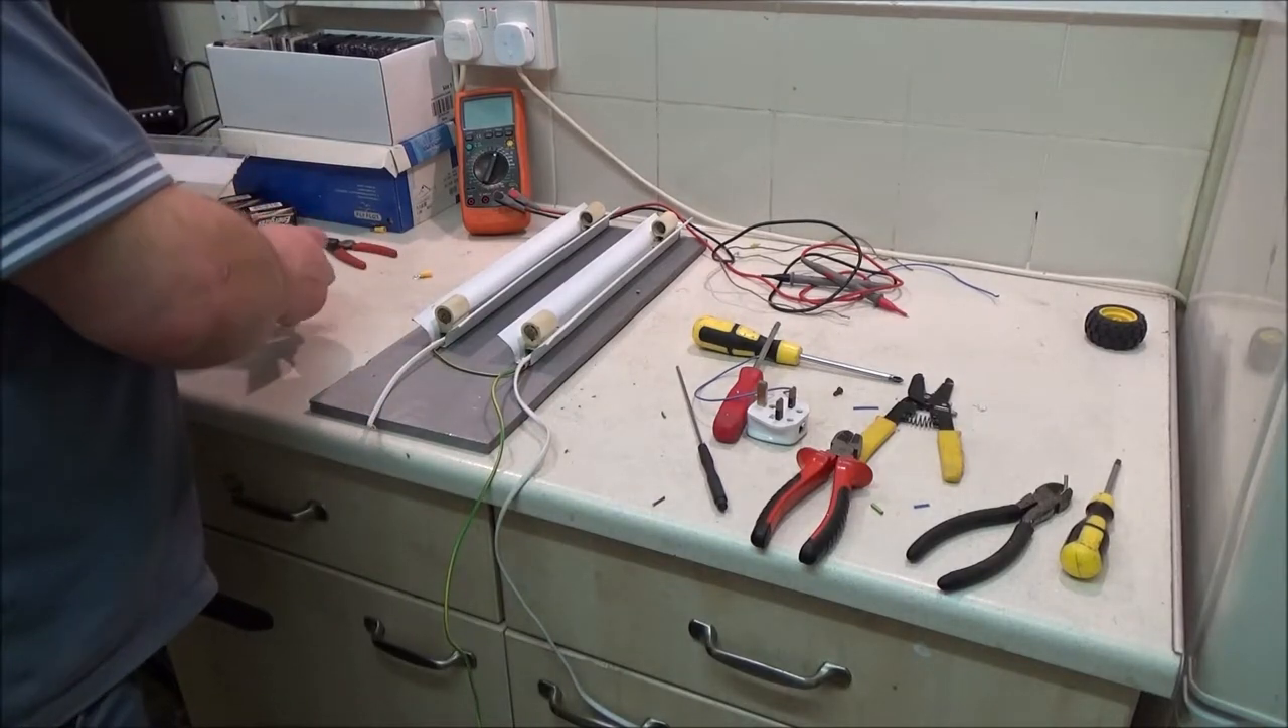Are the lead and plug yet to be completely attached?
Yes.